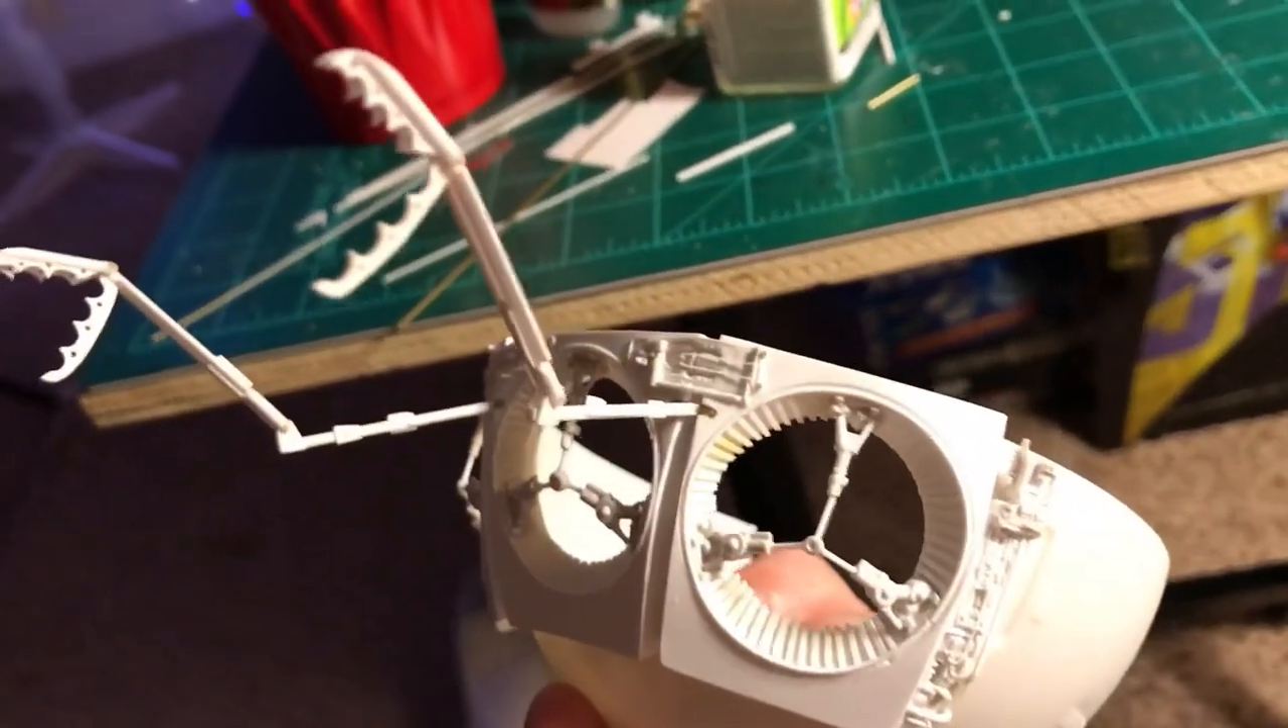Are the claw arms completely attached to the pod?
Yes.